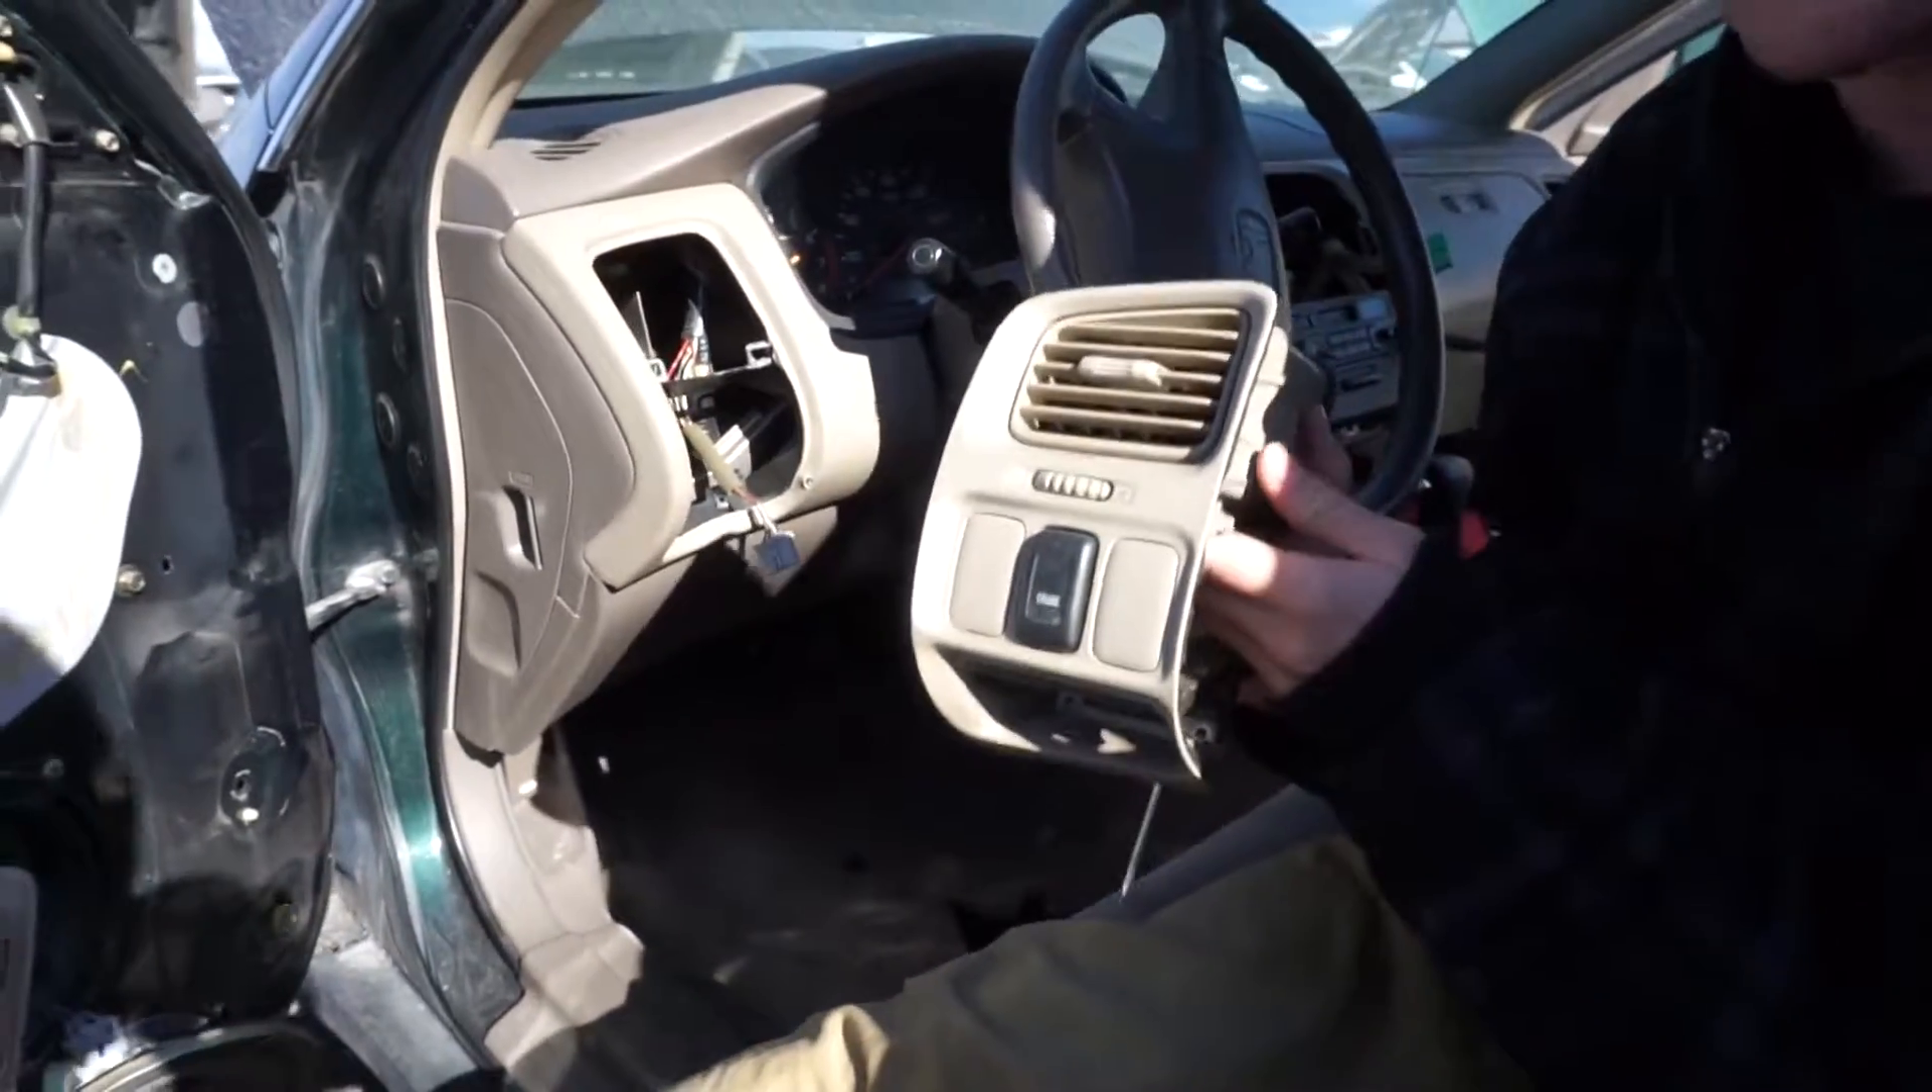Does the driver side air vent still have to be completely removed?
No.